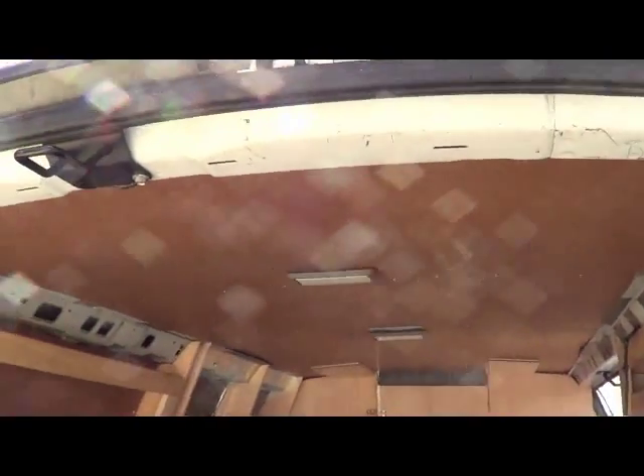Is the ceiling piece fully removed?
No.